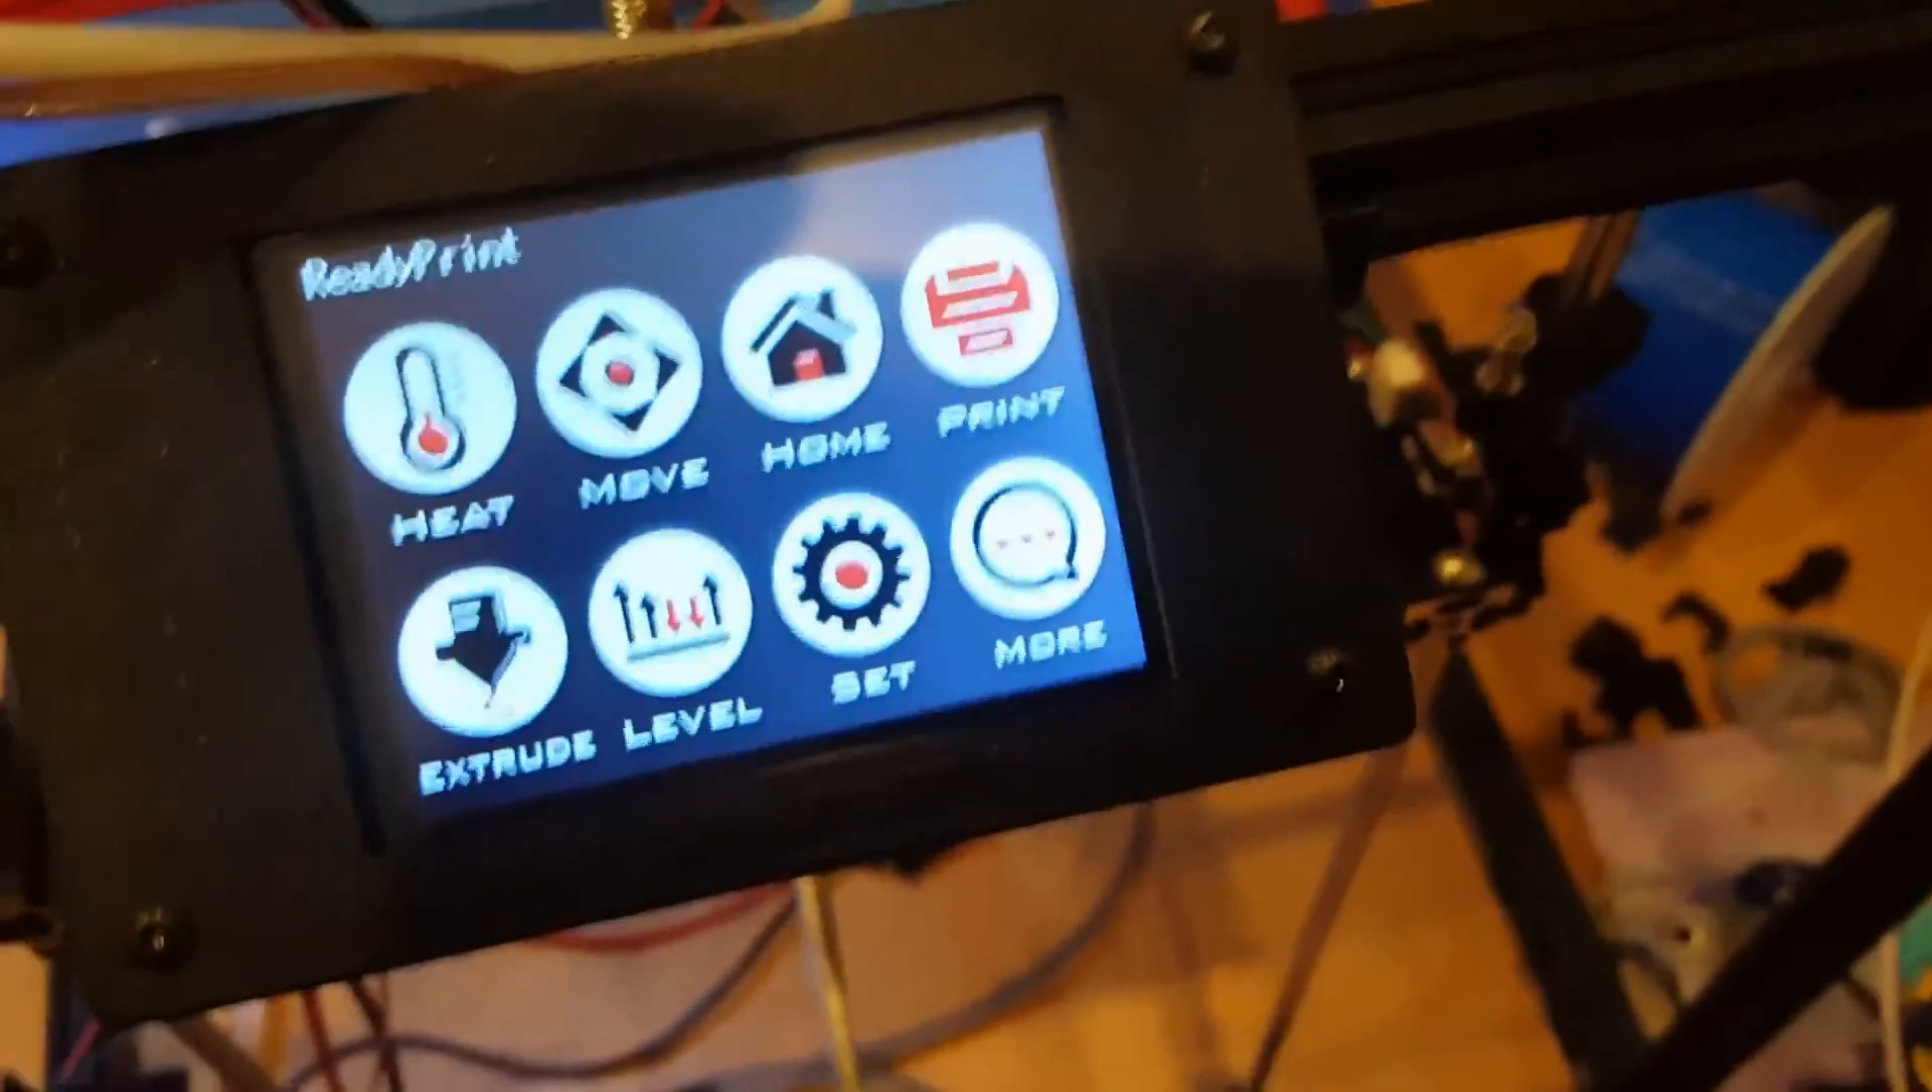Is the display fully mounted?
Yes.